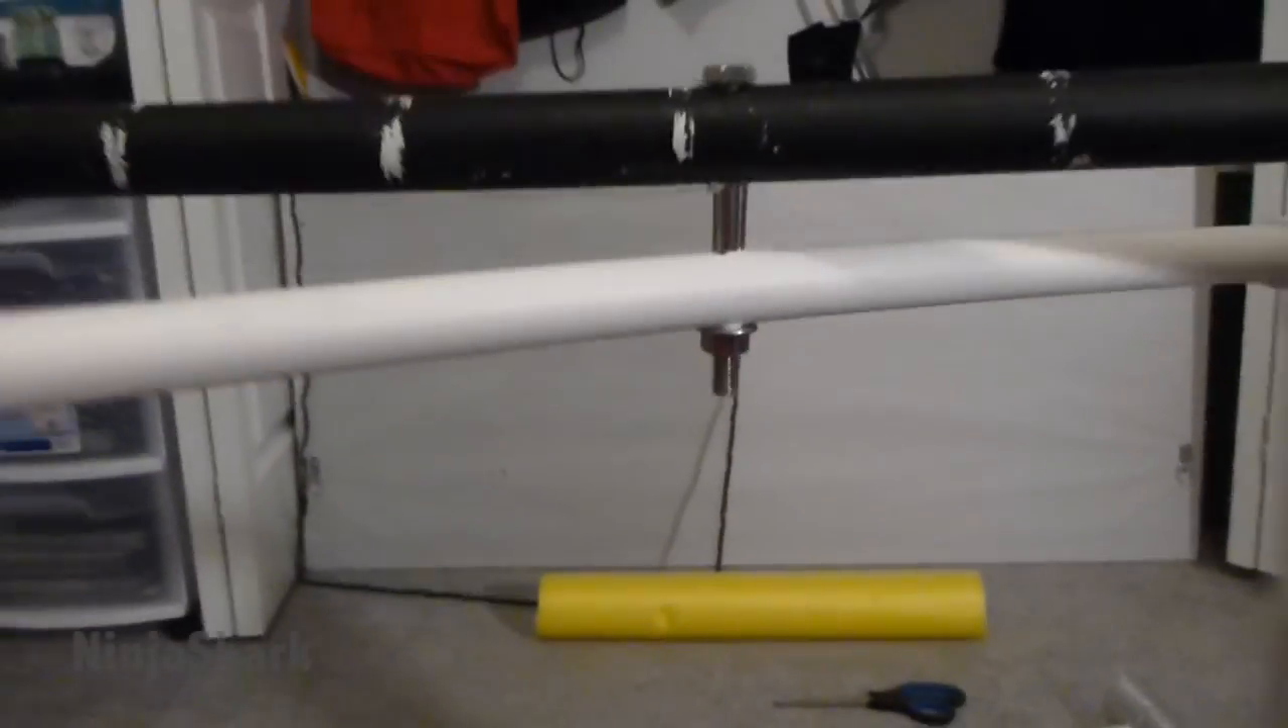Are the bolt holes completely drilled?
Yes.